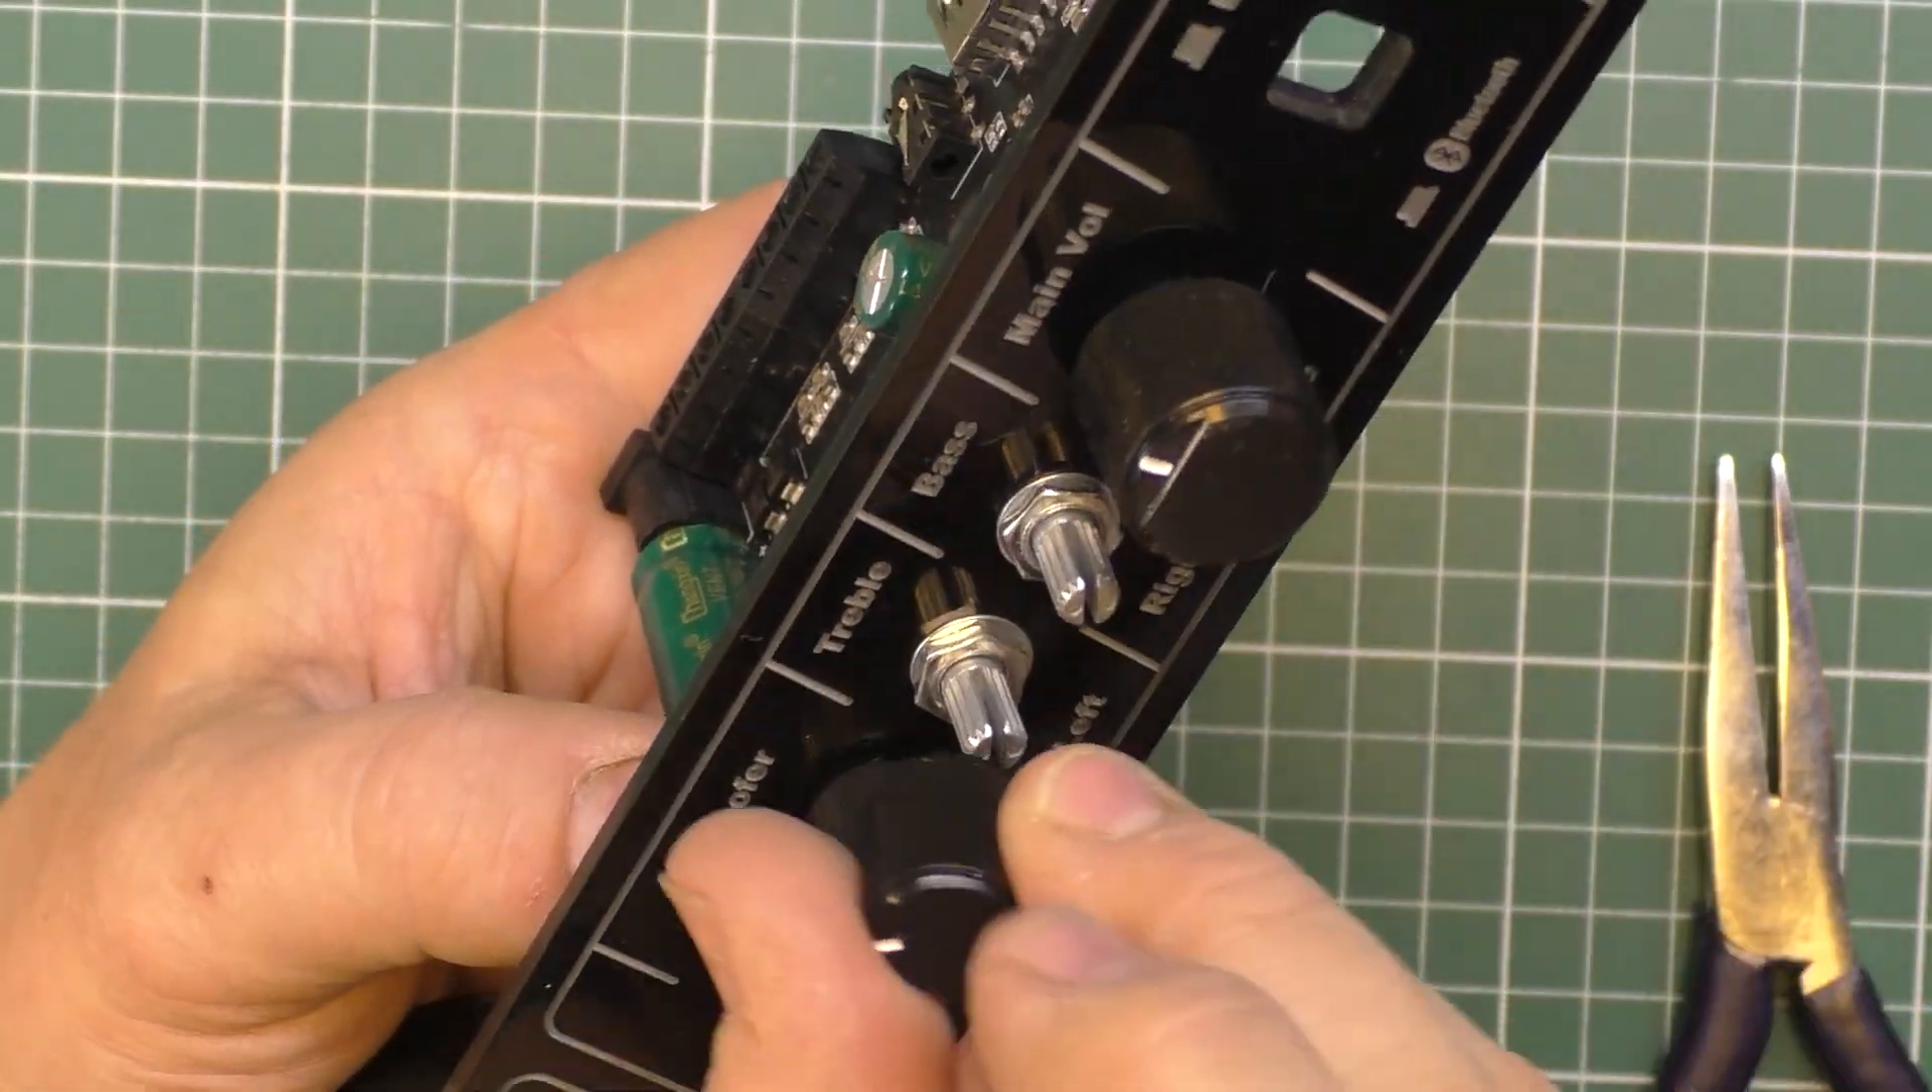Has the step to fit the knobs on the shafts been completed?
No.